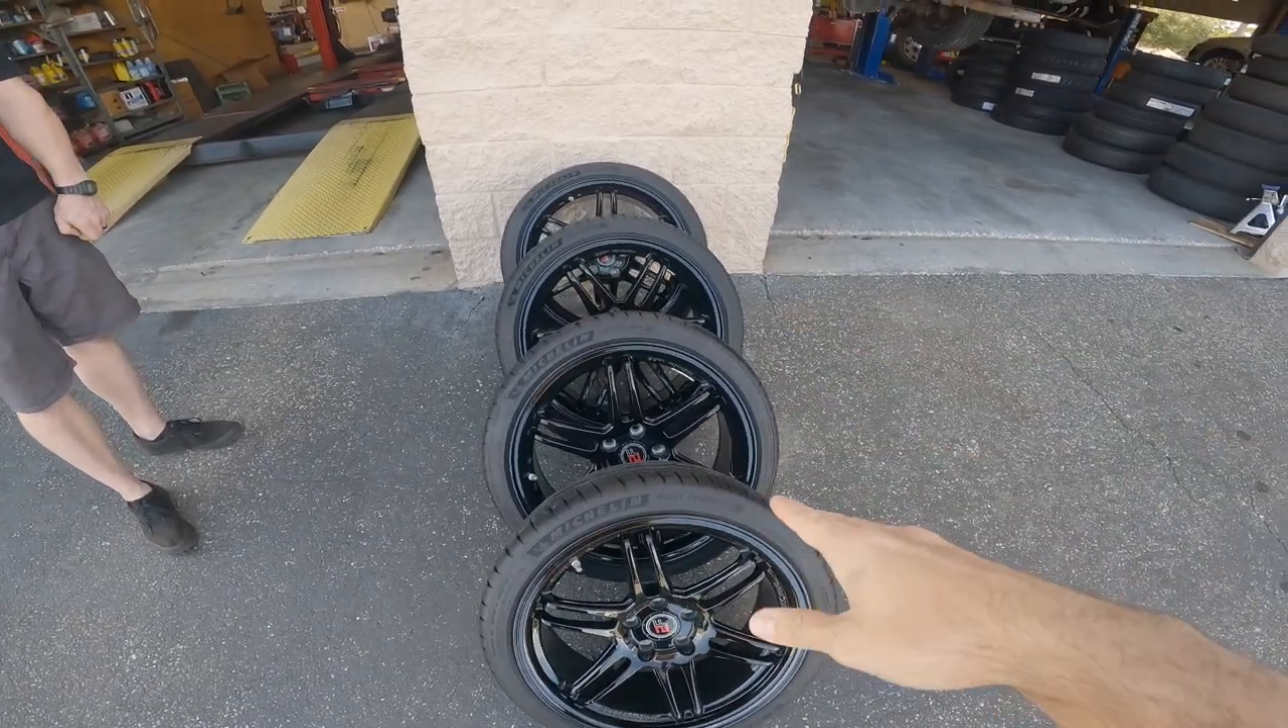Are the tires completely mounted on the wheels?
Yes.